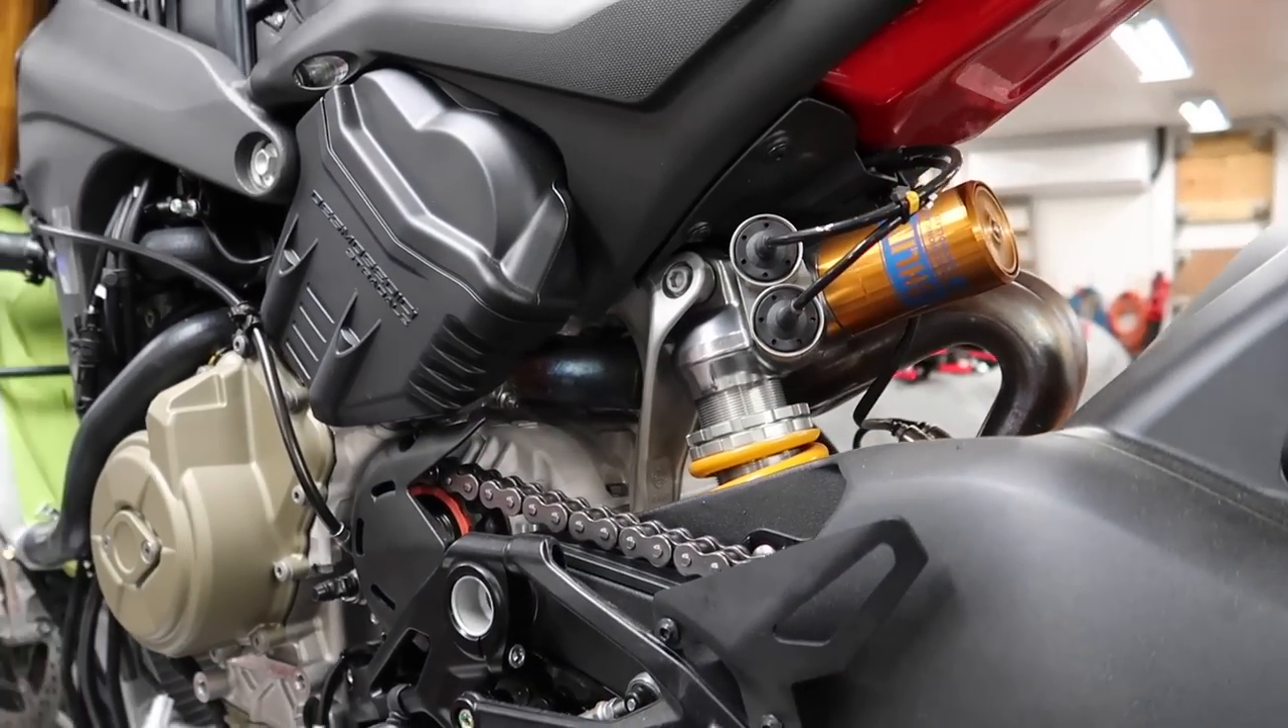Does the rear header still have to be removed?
Yes.